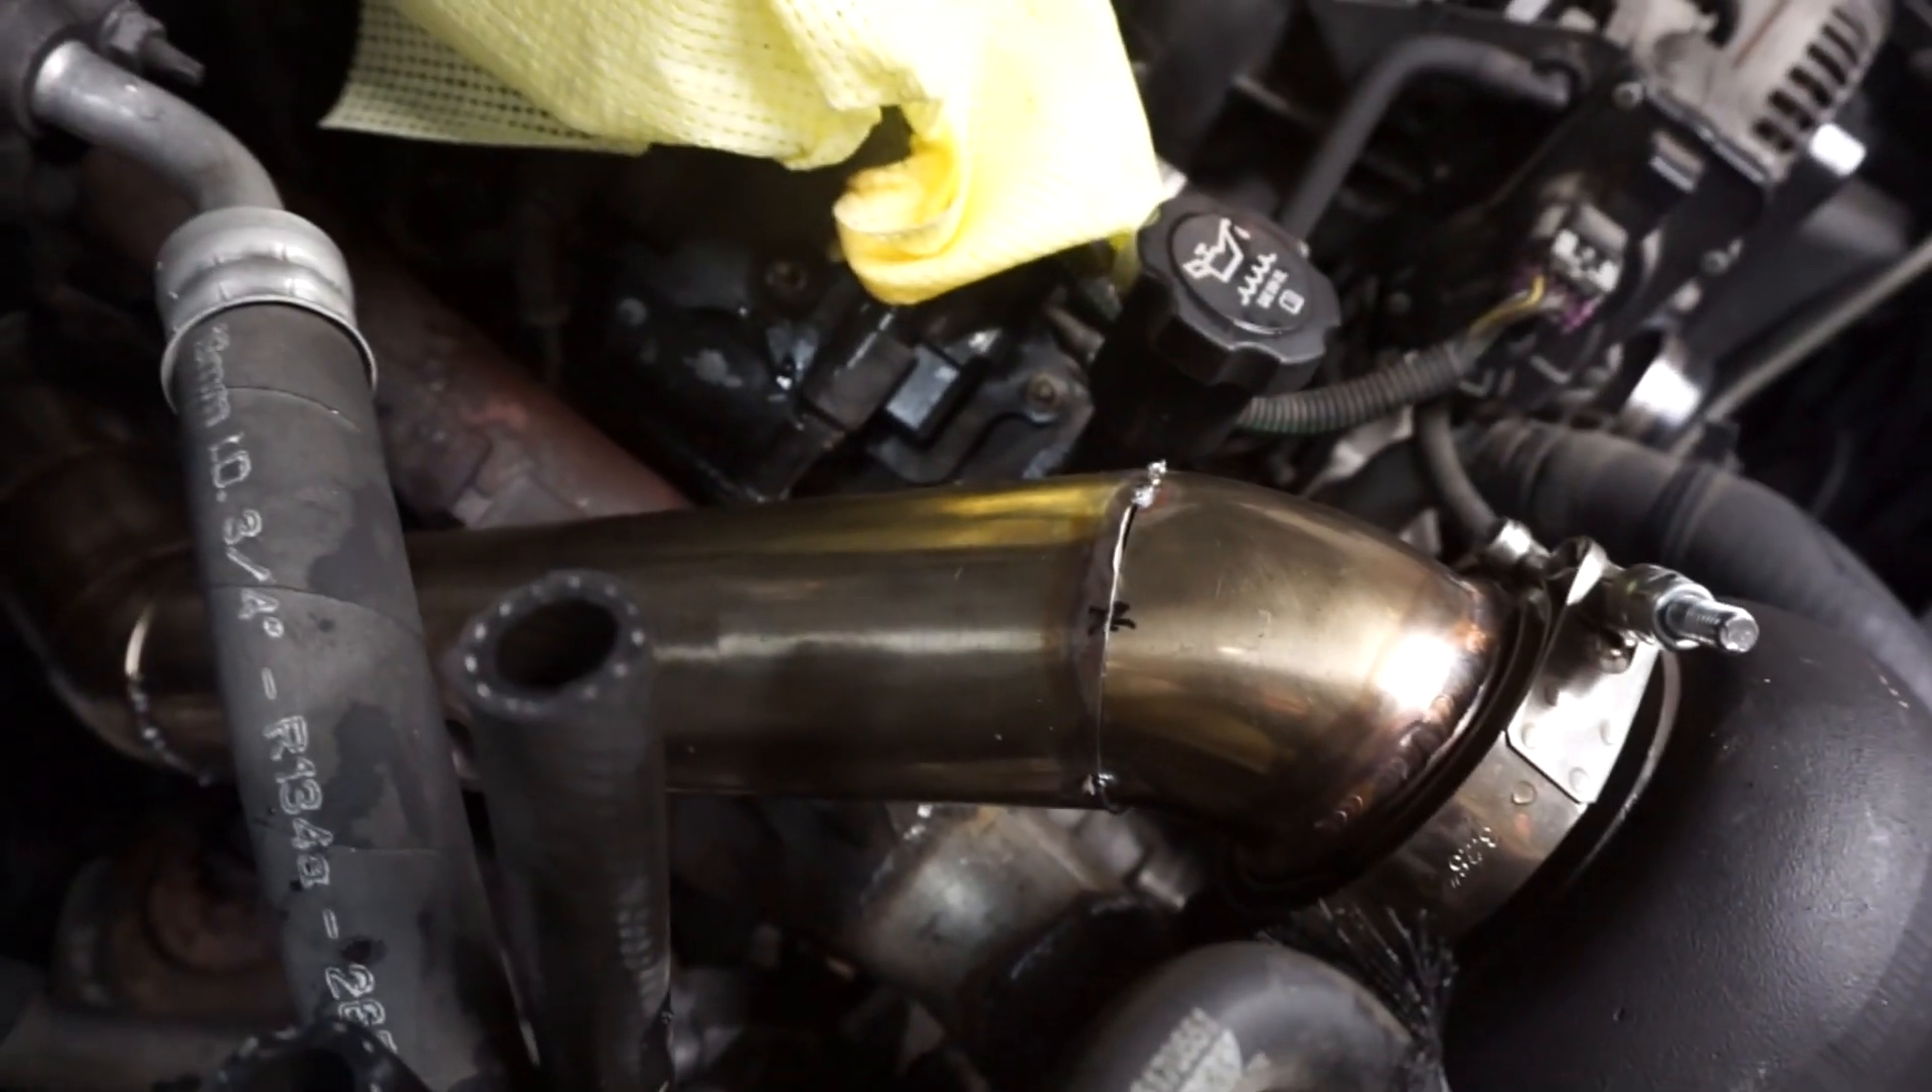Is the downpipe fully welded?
No.